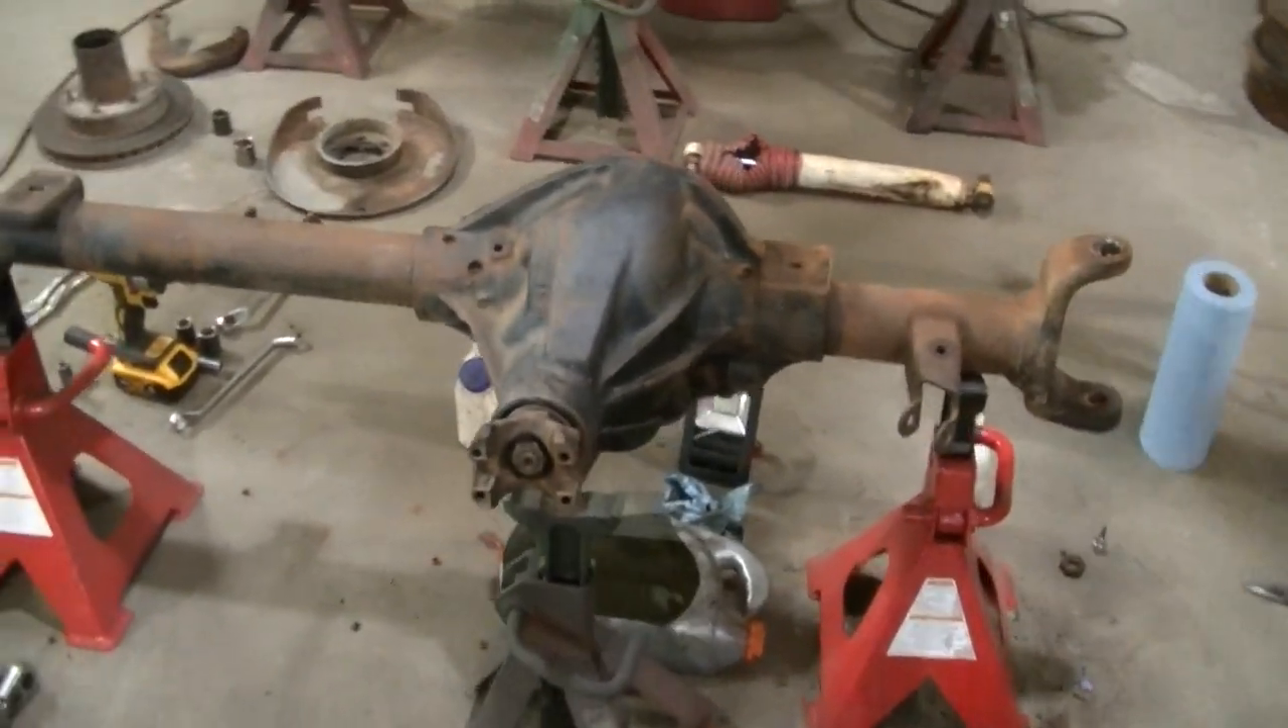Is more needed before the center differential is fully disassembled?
Yes.